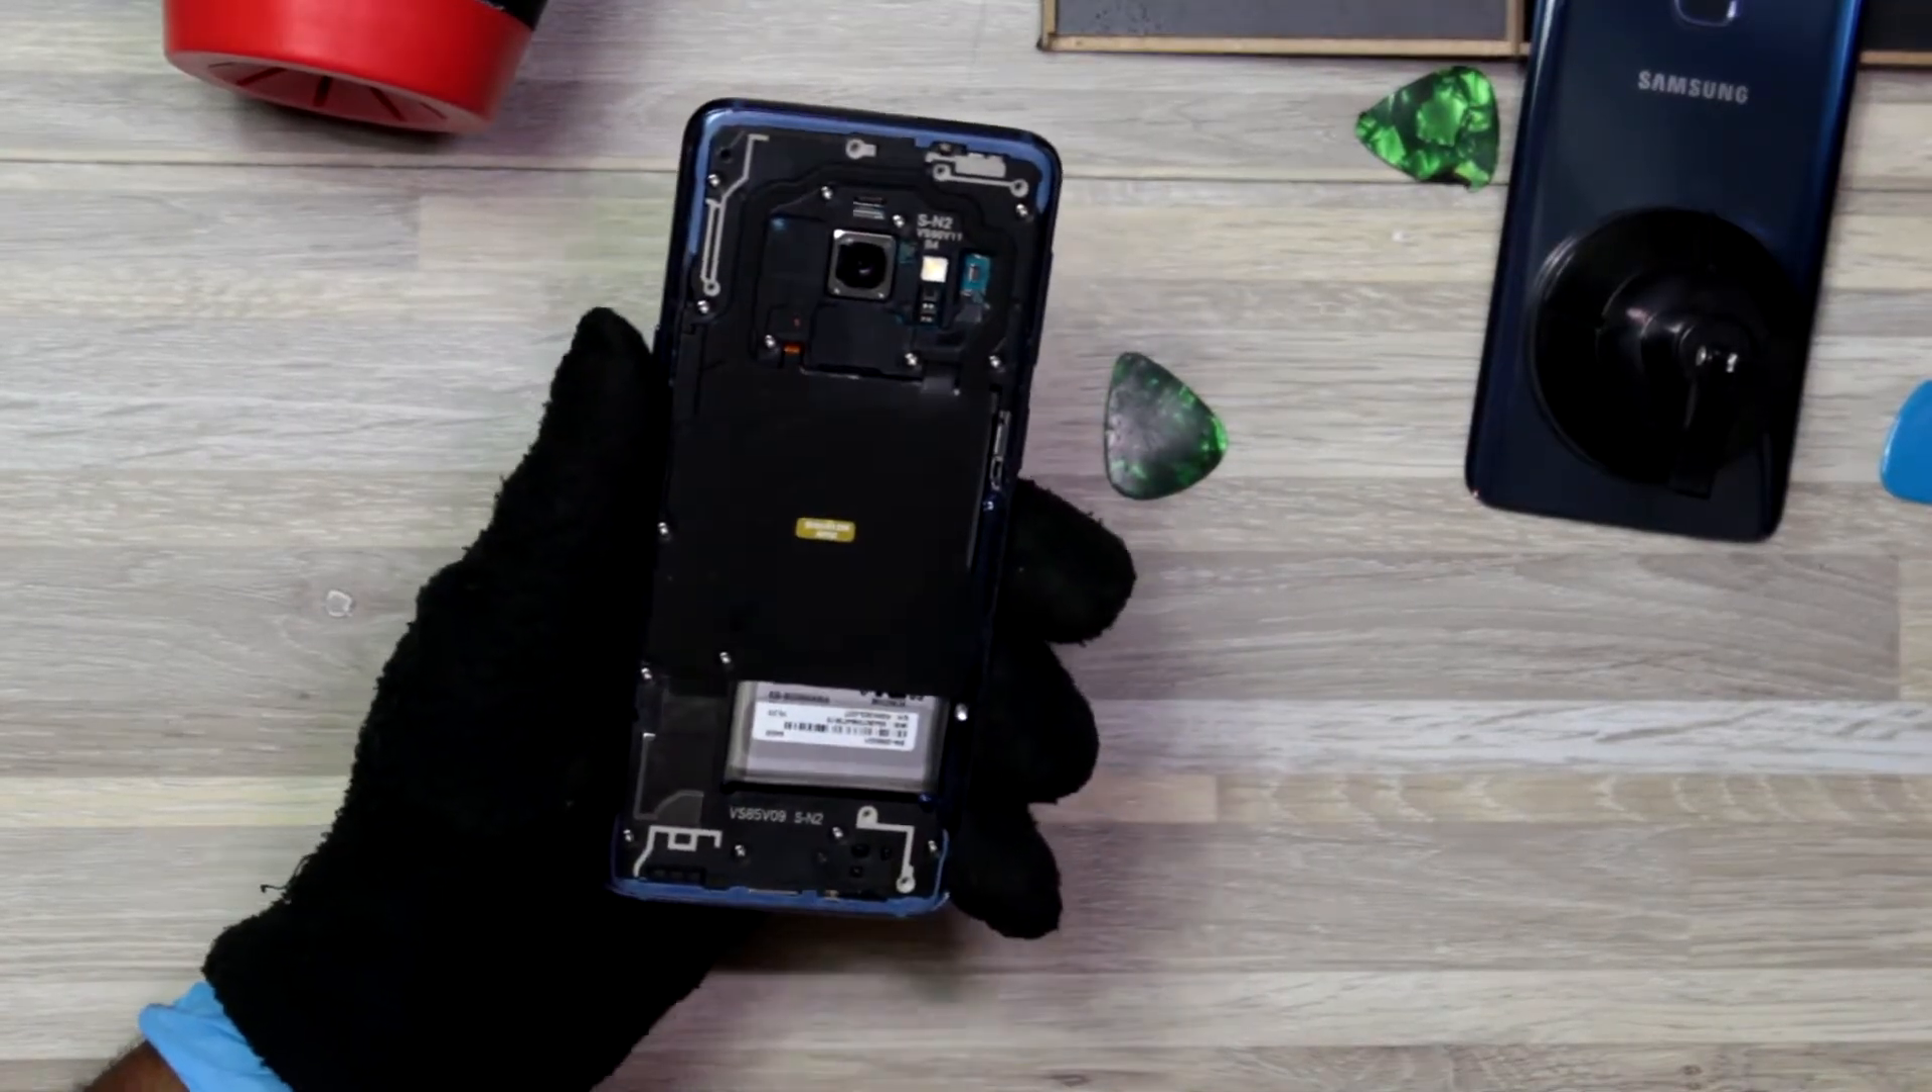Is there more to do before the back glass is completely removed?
No.